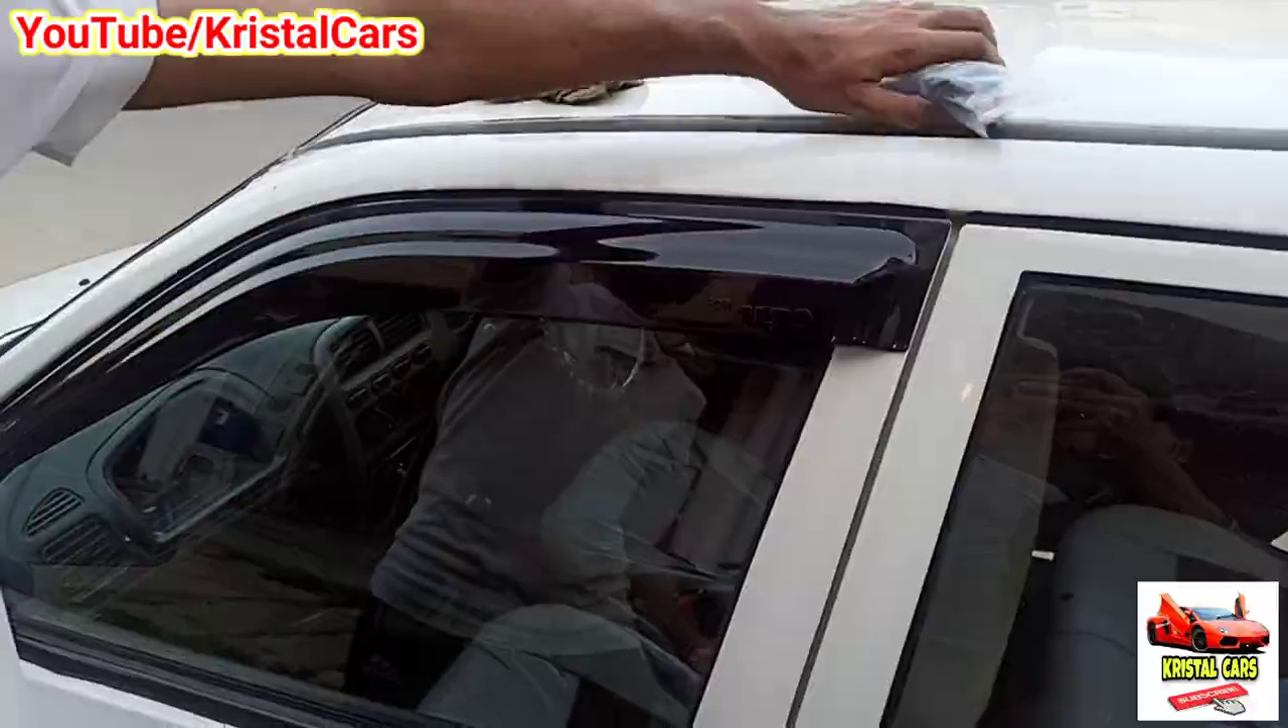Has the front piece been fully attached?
Yes.